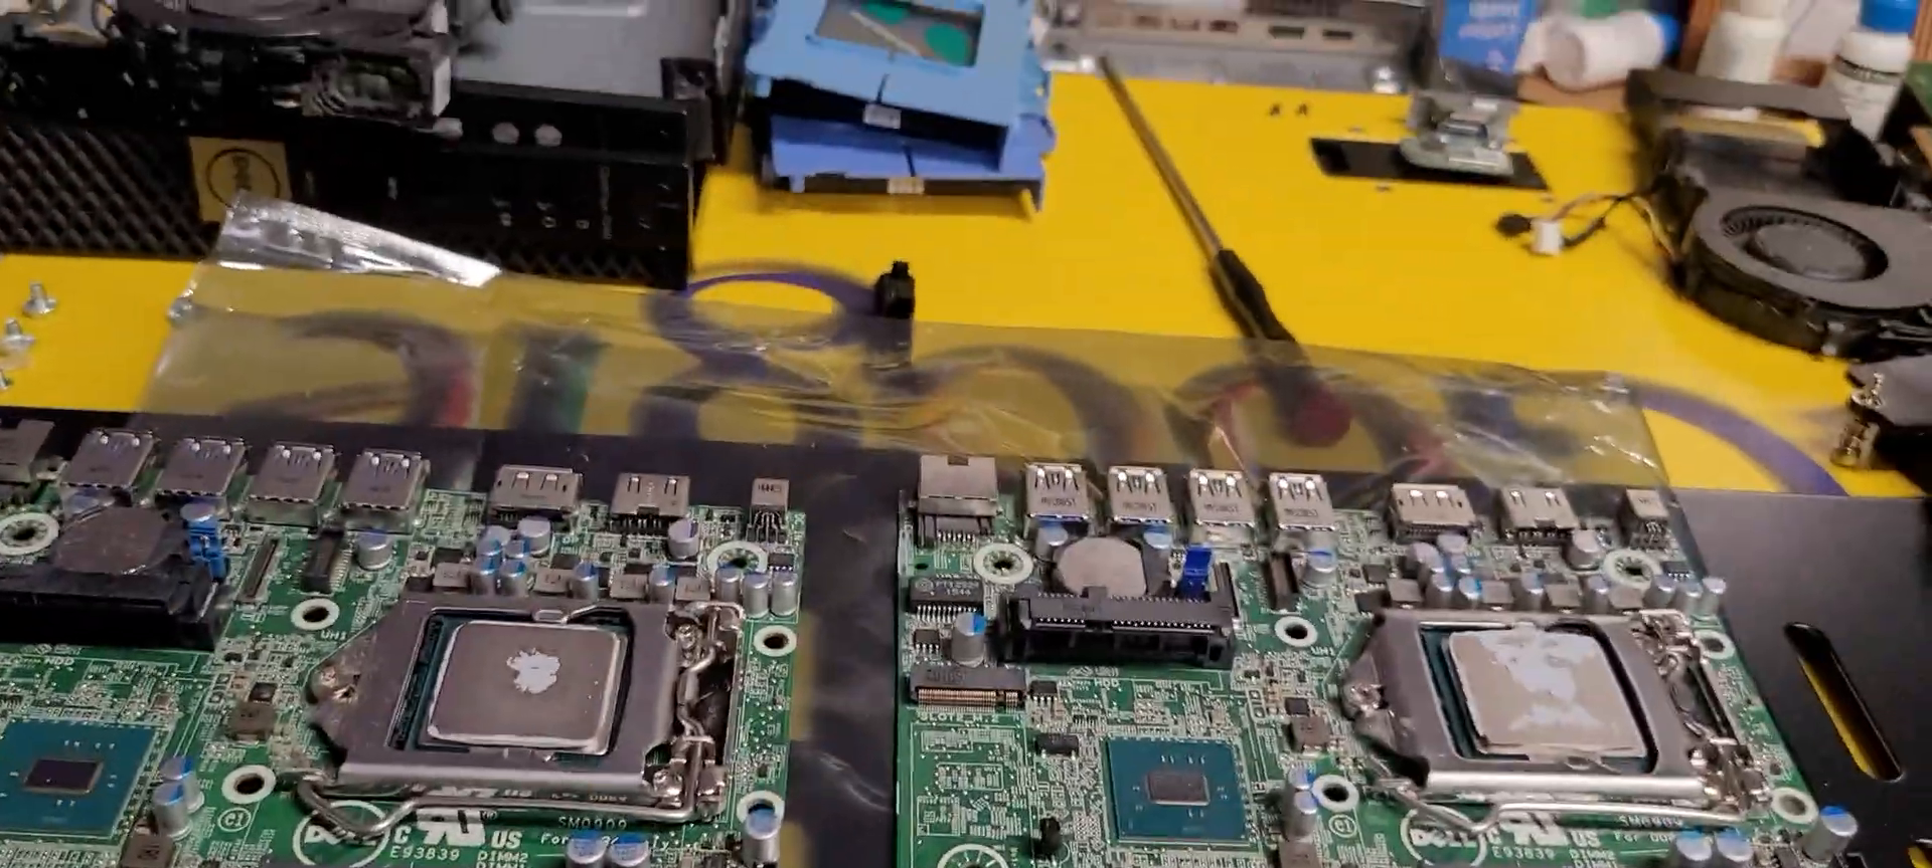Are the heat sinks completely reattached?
No.